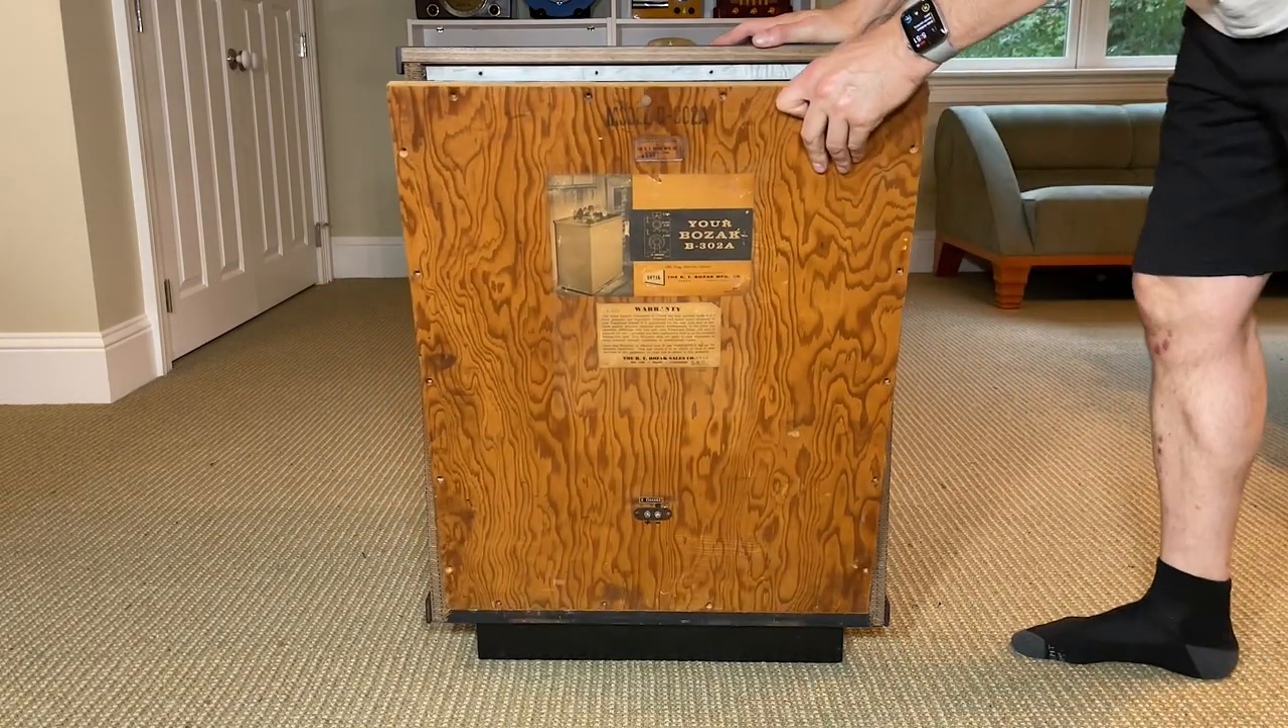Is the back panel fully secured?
No.